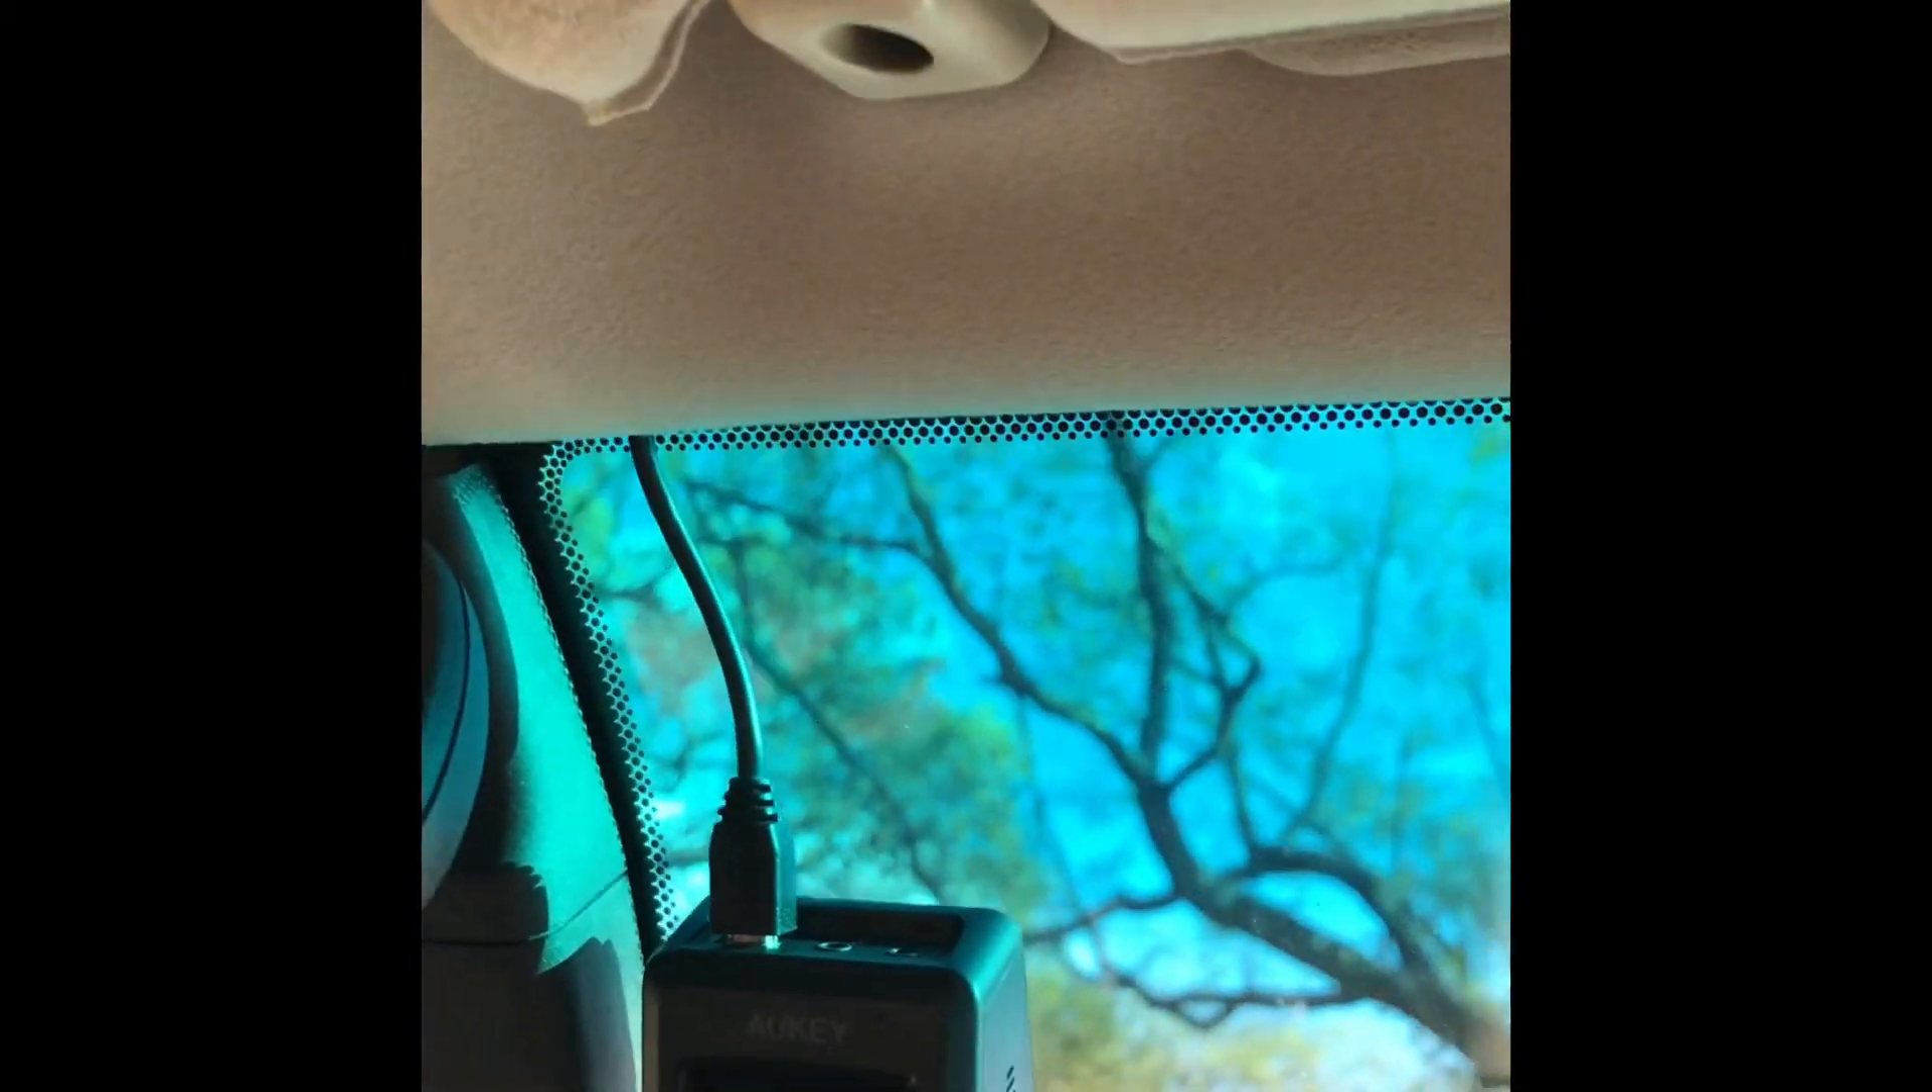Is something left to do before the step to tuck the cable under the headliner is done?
No.